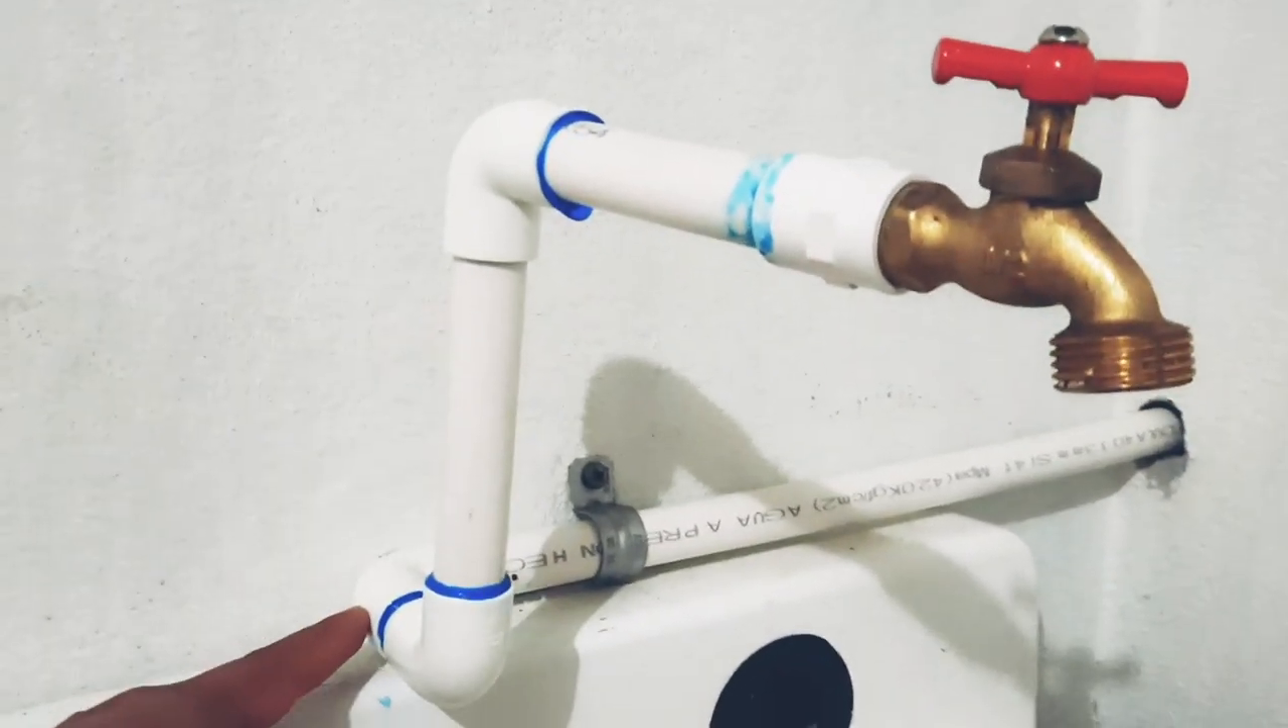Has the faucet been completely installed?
Yes.